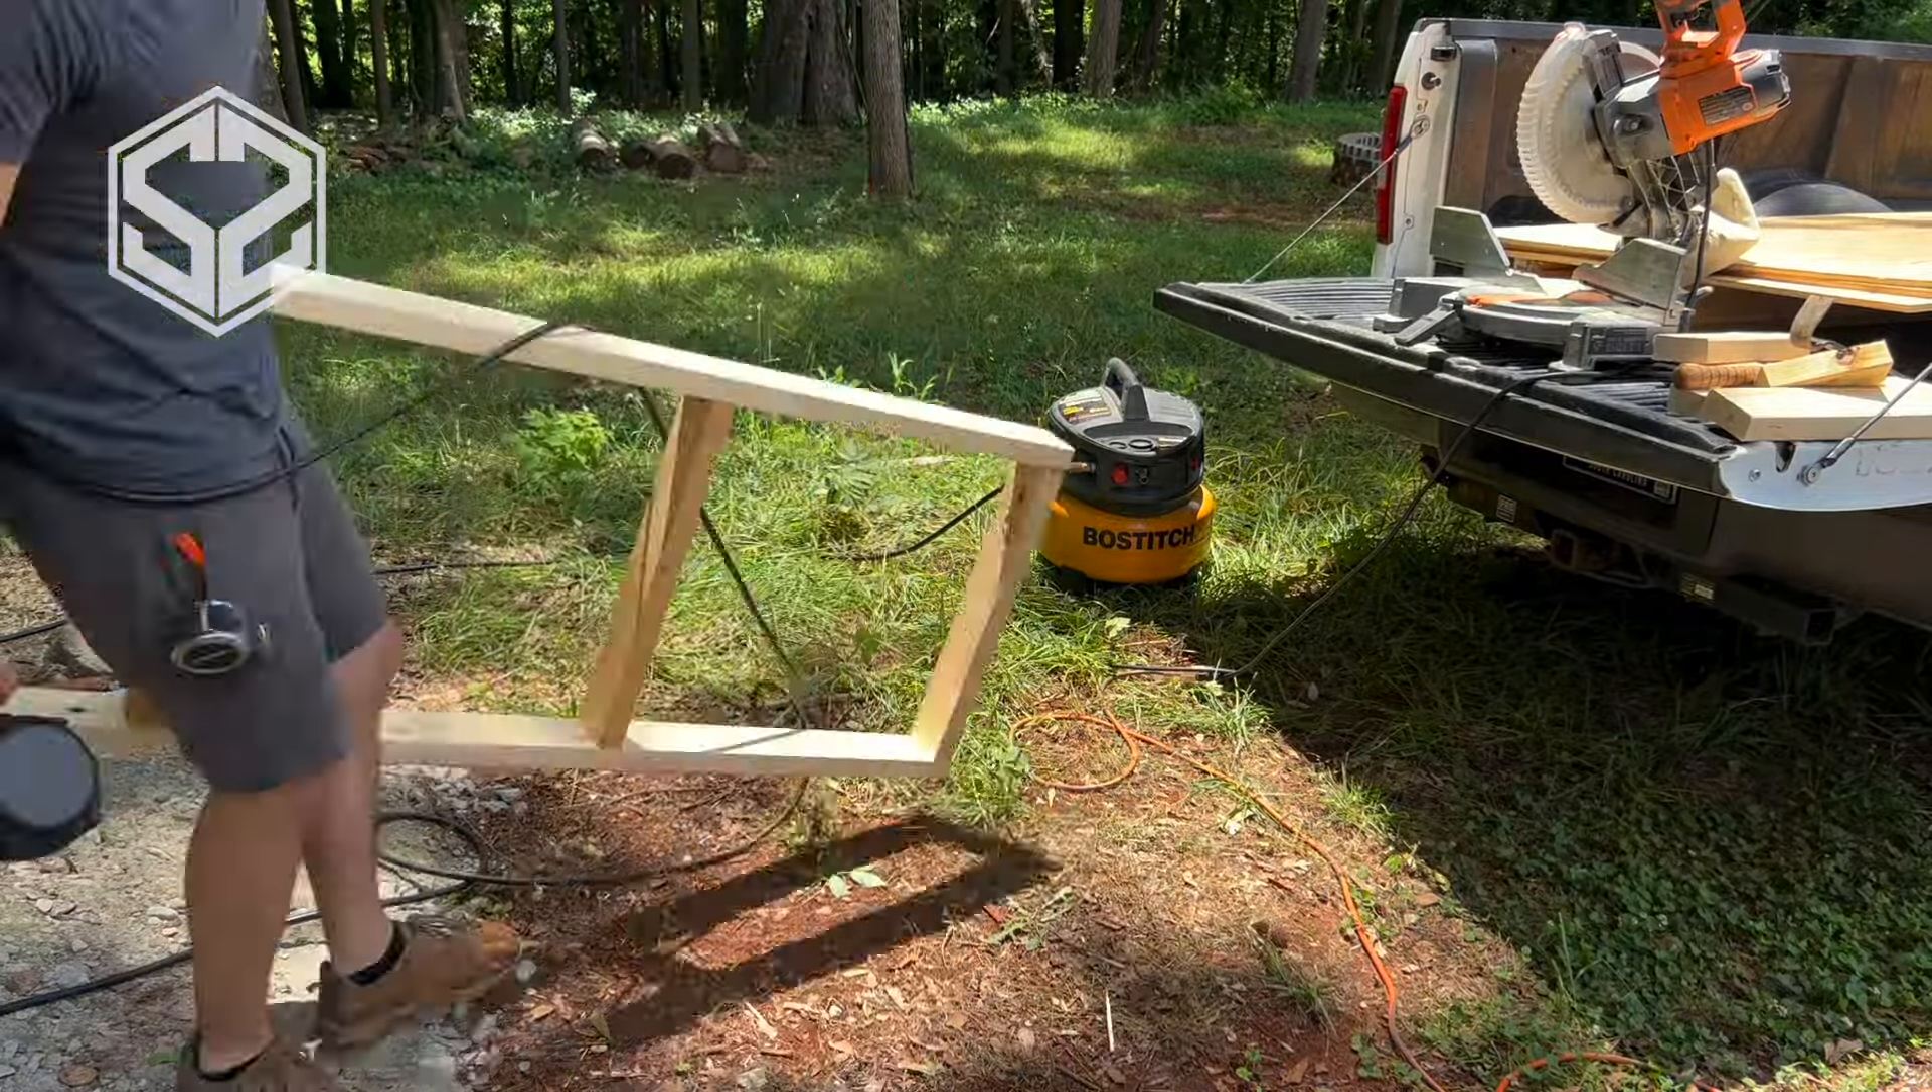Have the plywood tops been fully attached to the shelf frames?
No.